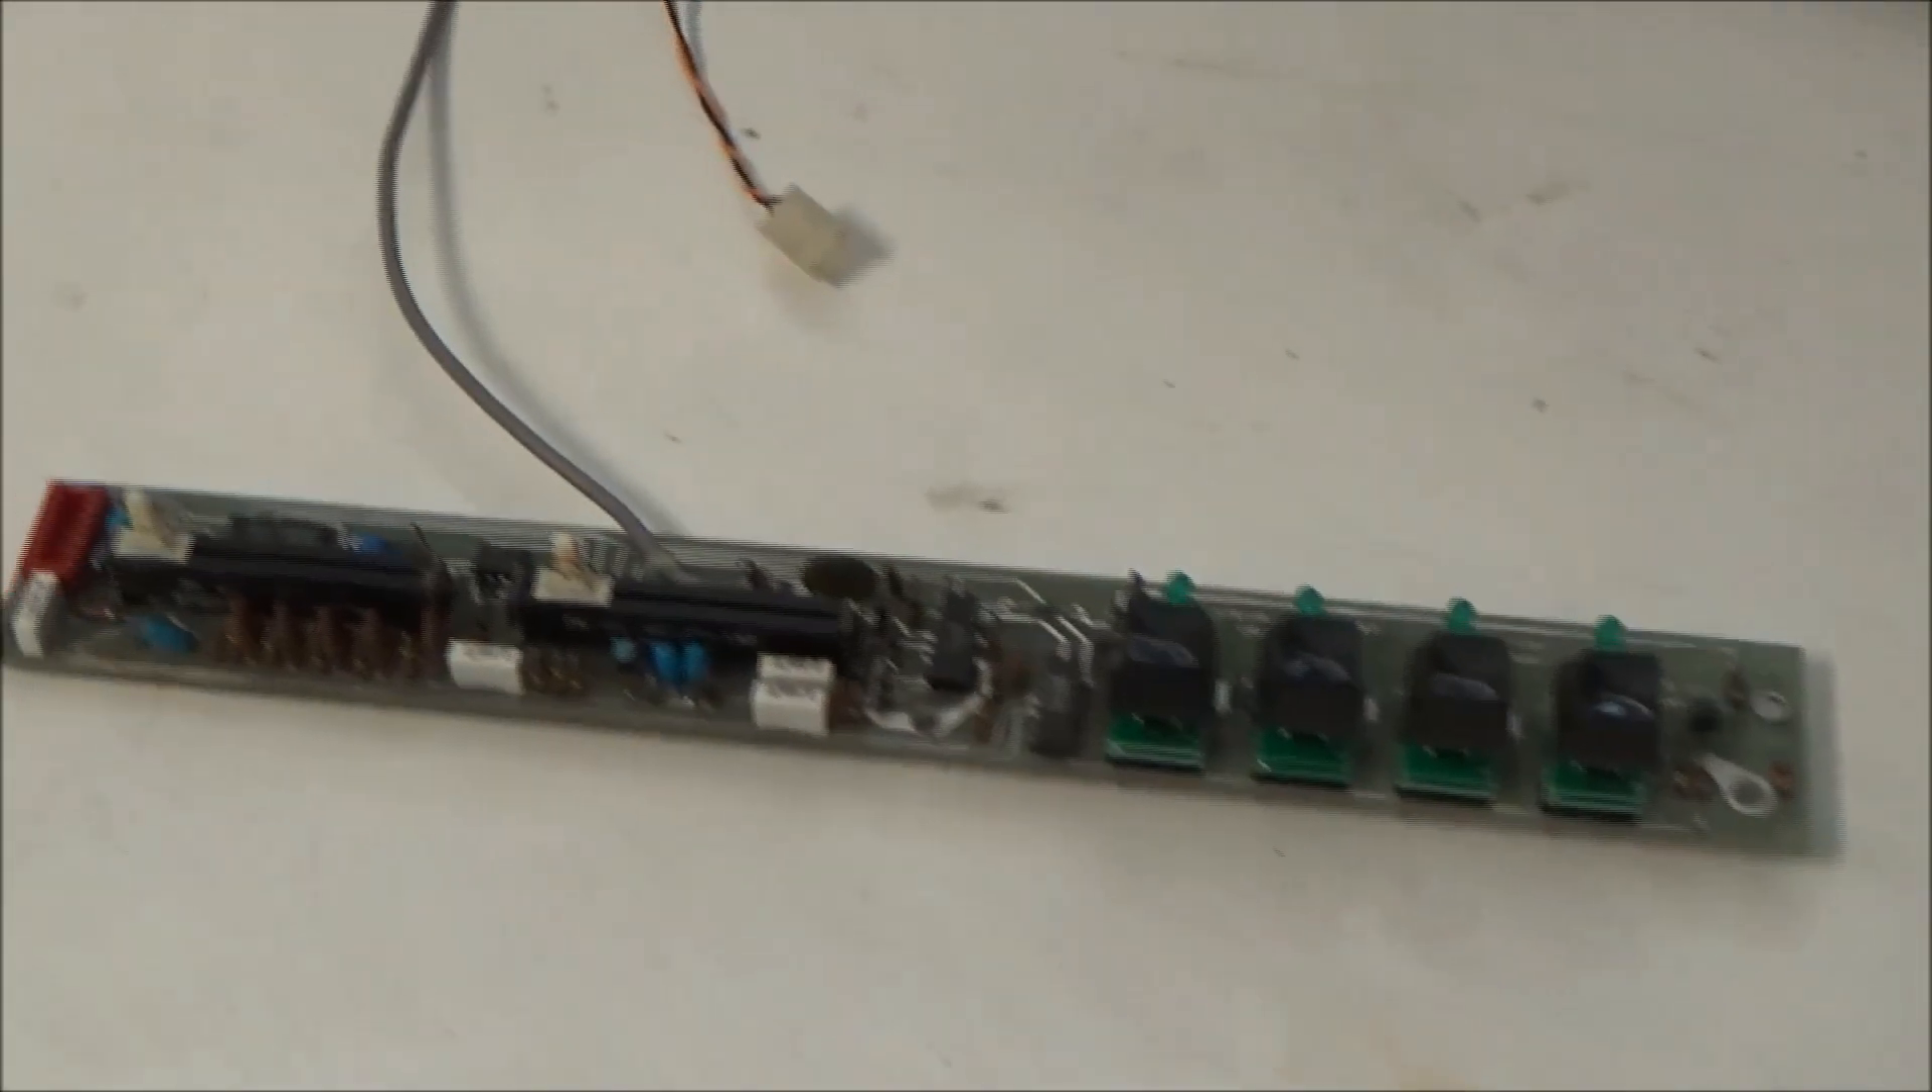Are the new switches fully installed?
Yes.